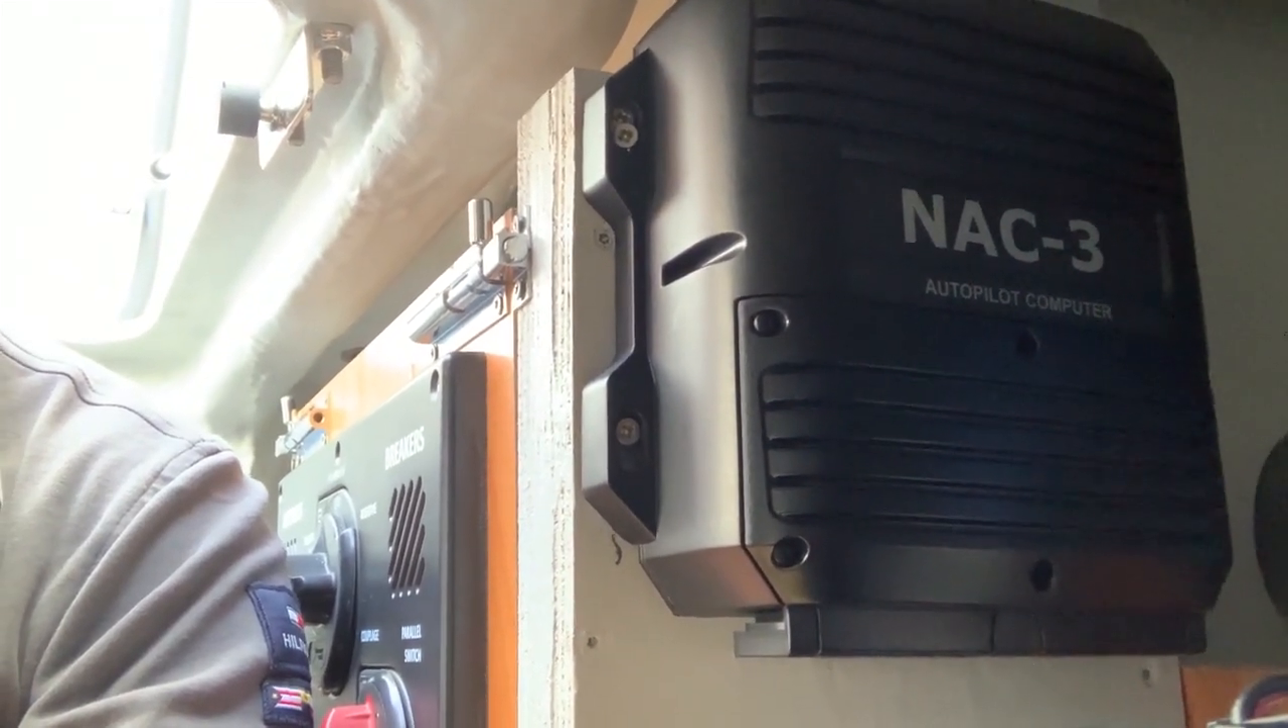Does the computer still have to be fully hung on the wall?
No.